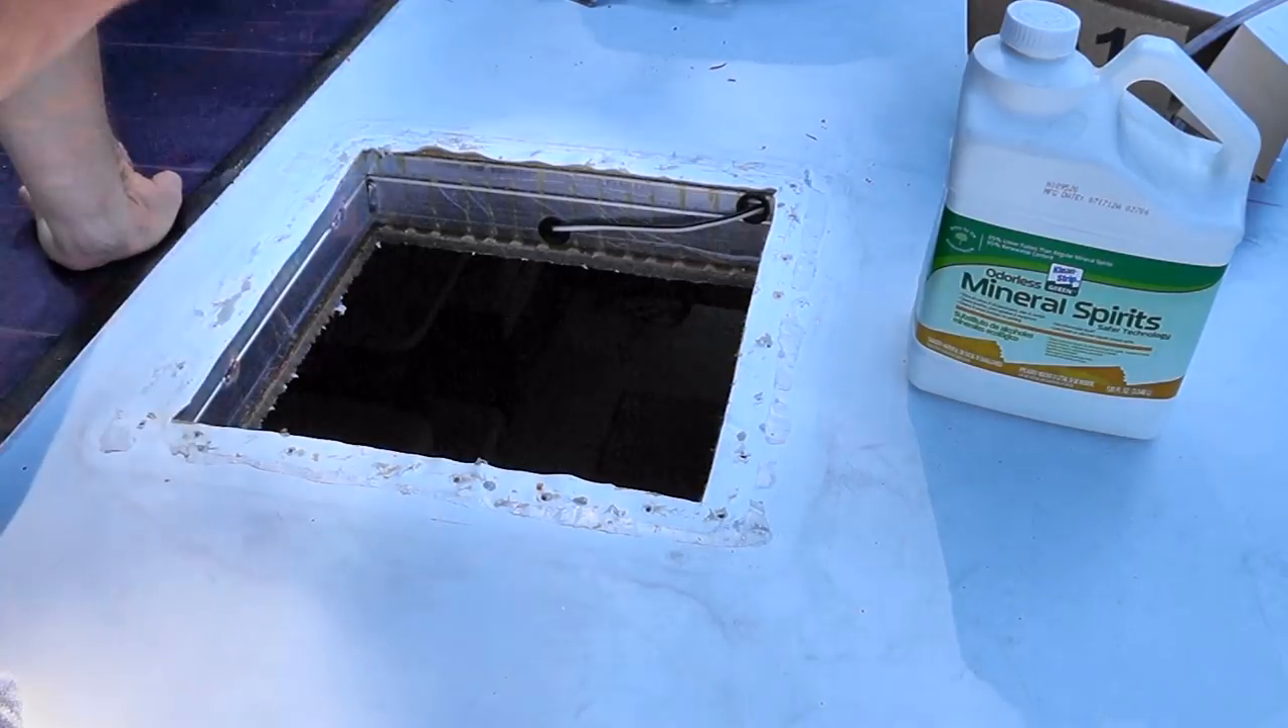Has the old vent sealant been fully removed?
No.